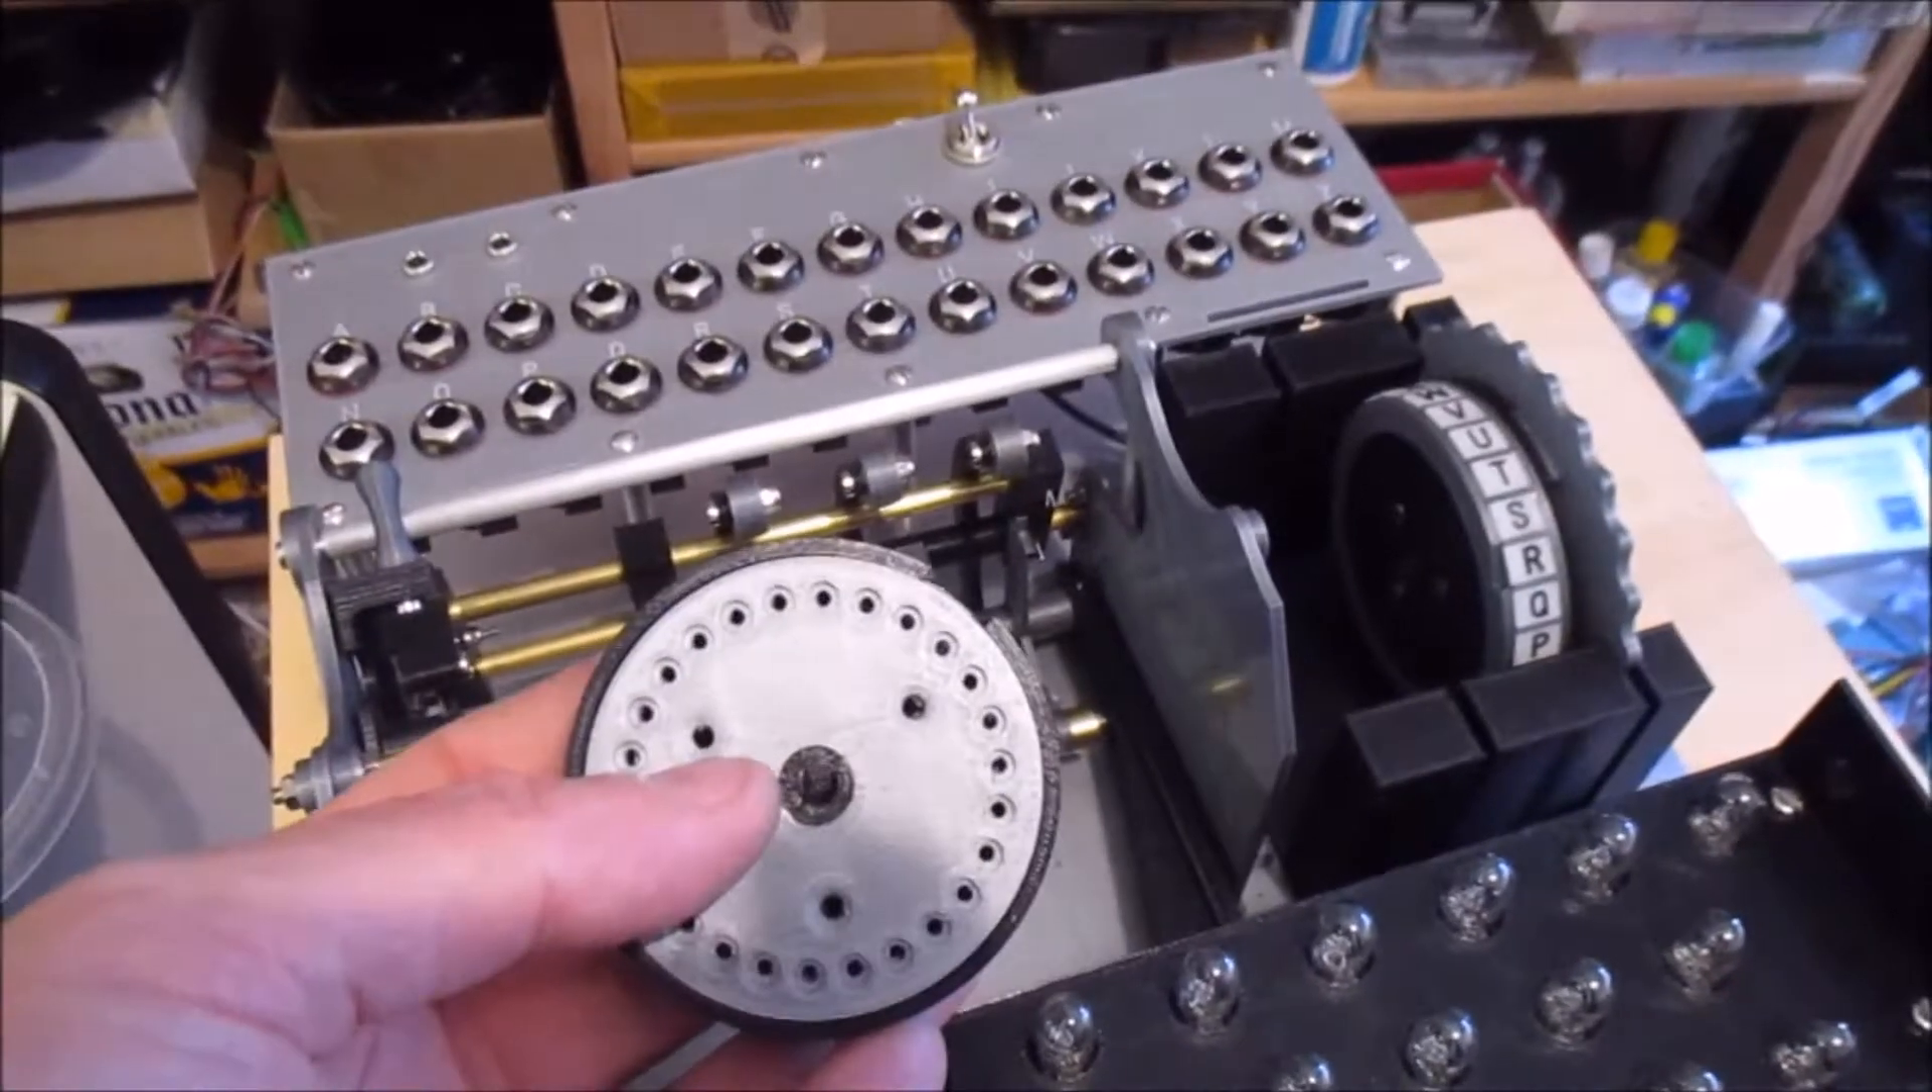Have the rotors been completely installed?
No.